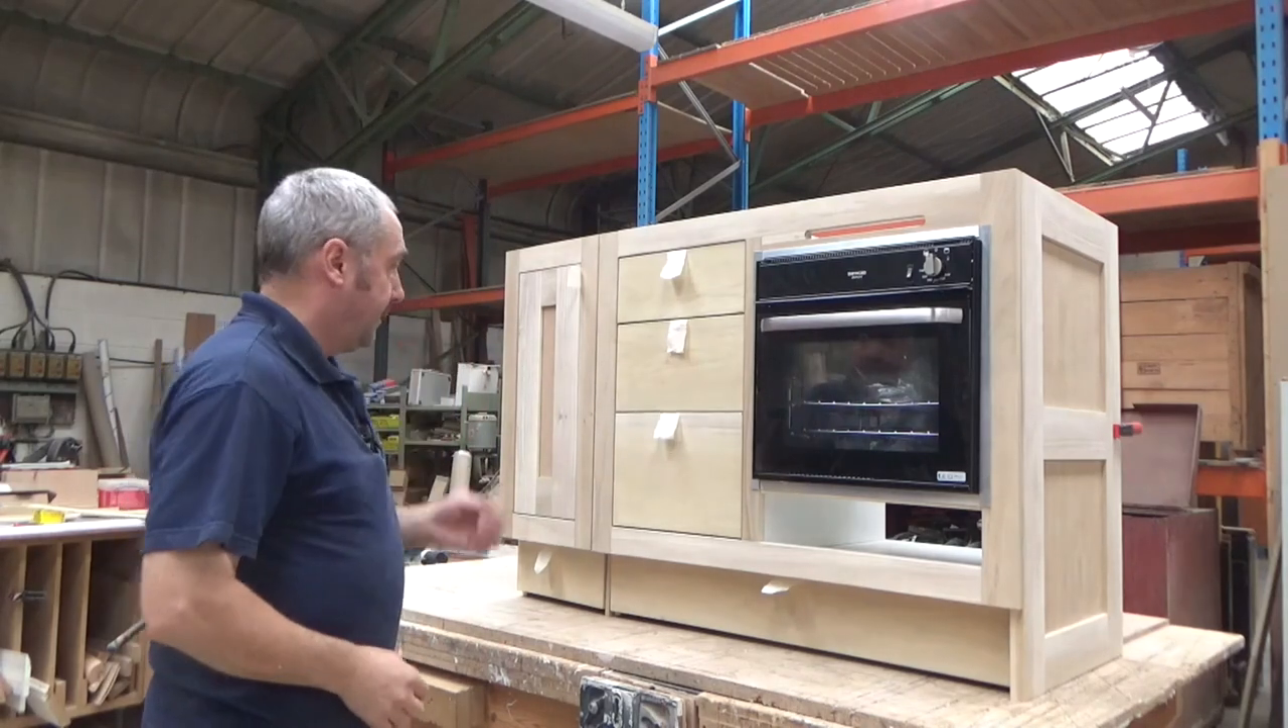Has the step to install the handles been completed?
No.